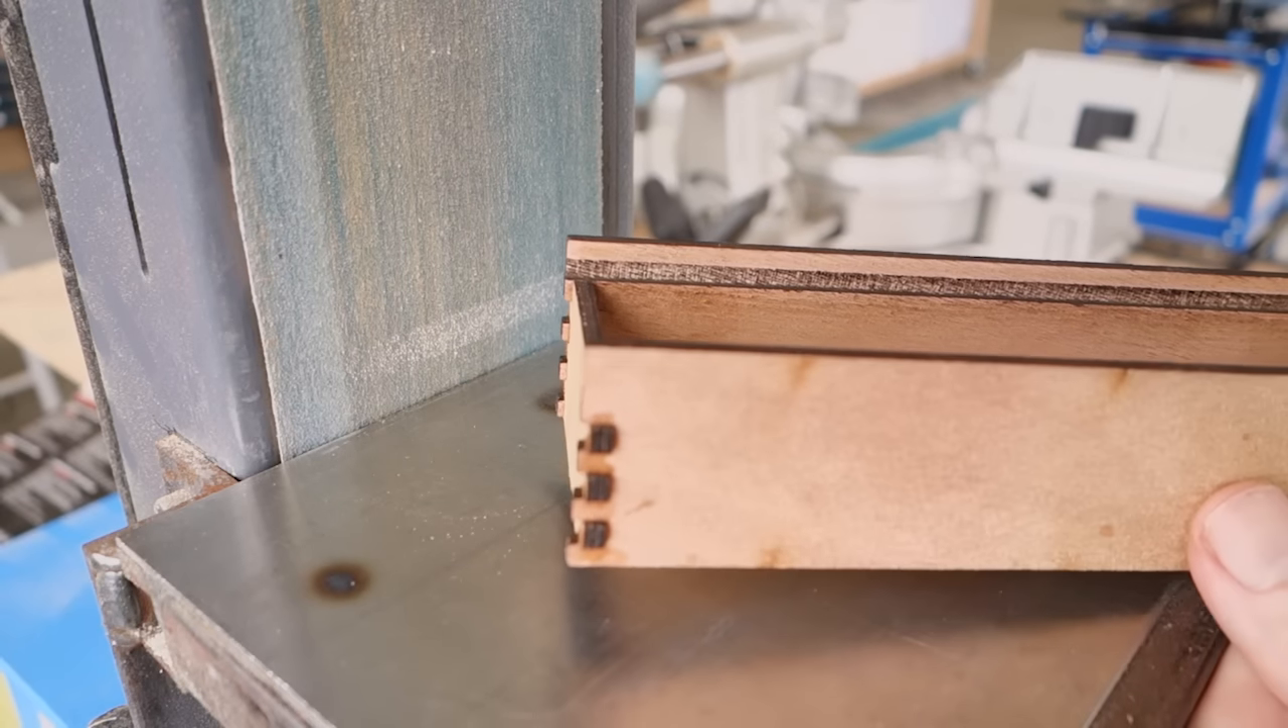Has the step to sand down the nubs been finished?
No.